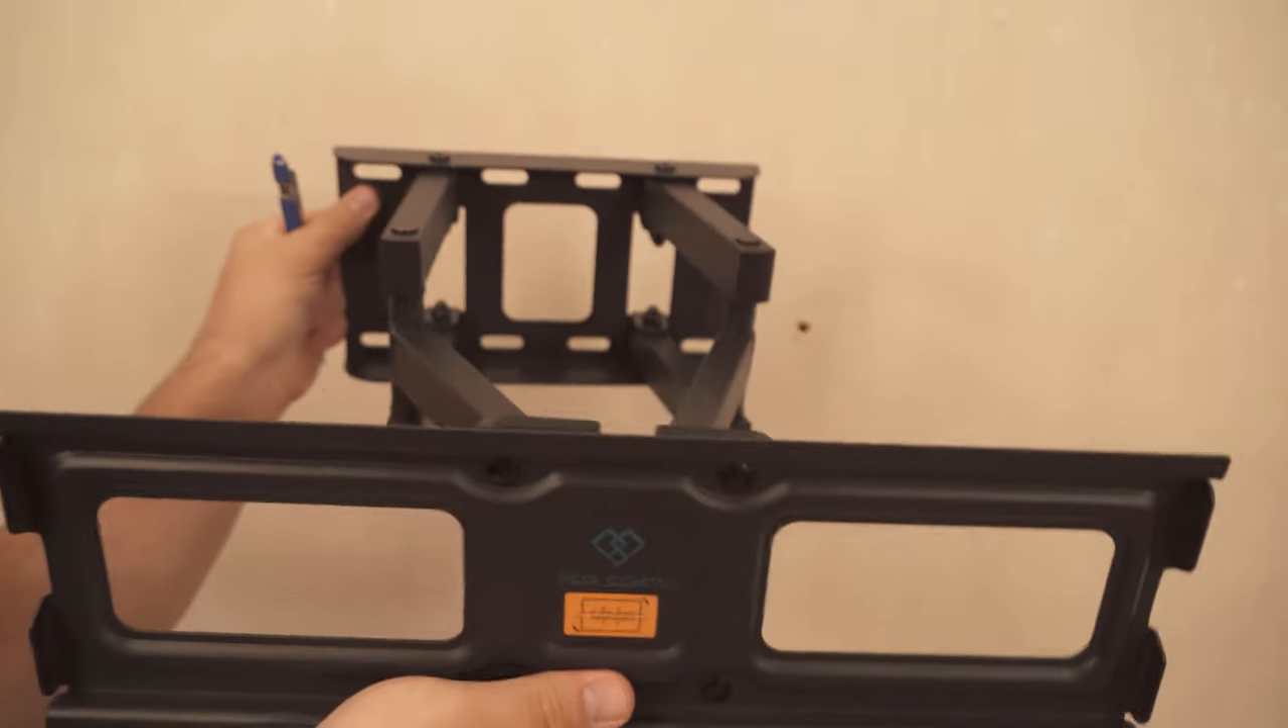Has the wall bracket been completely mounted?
No.